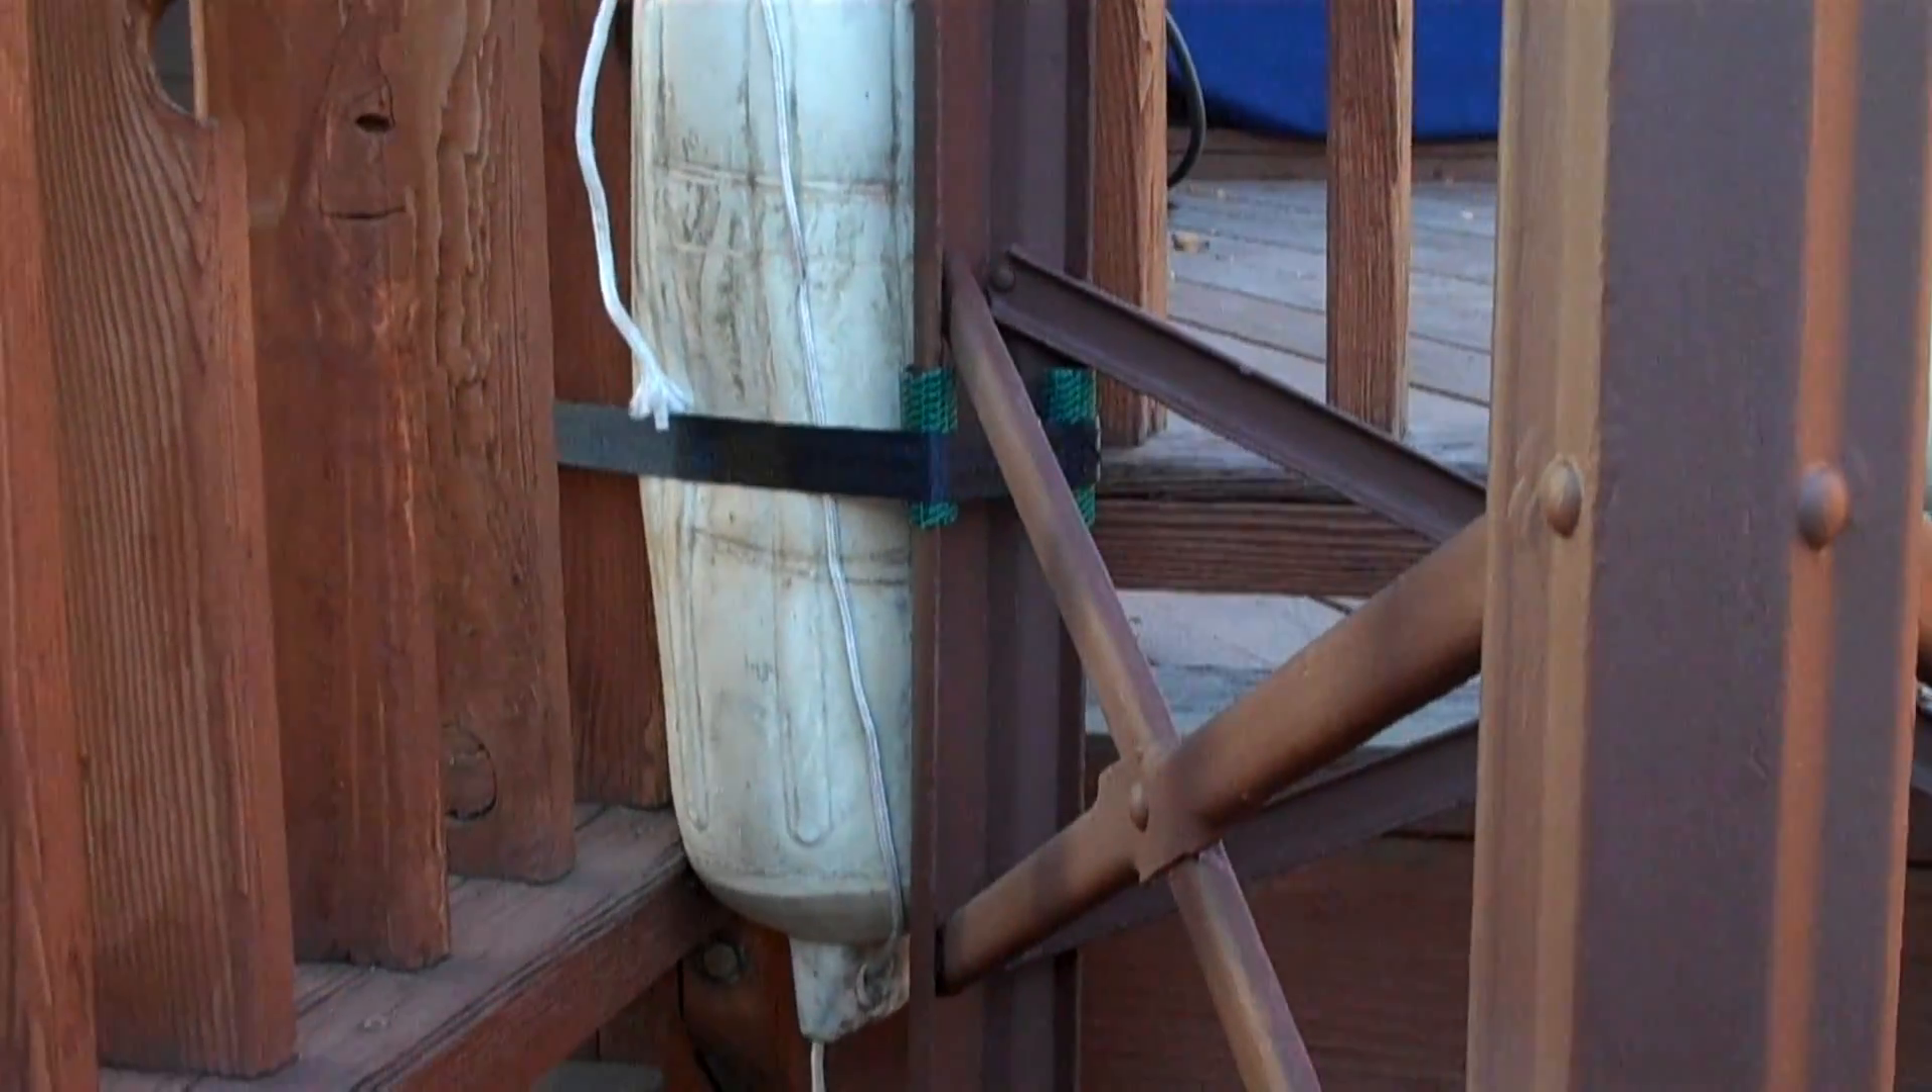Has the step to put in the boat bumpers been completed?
Yes.